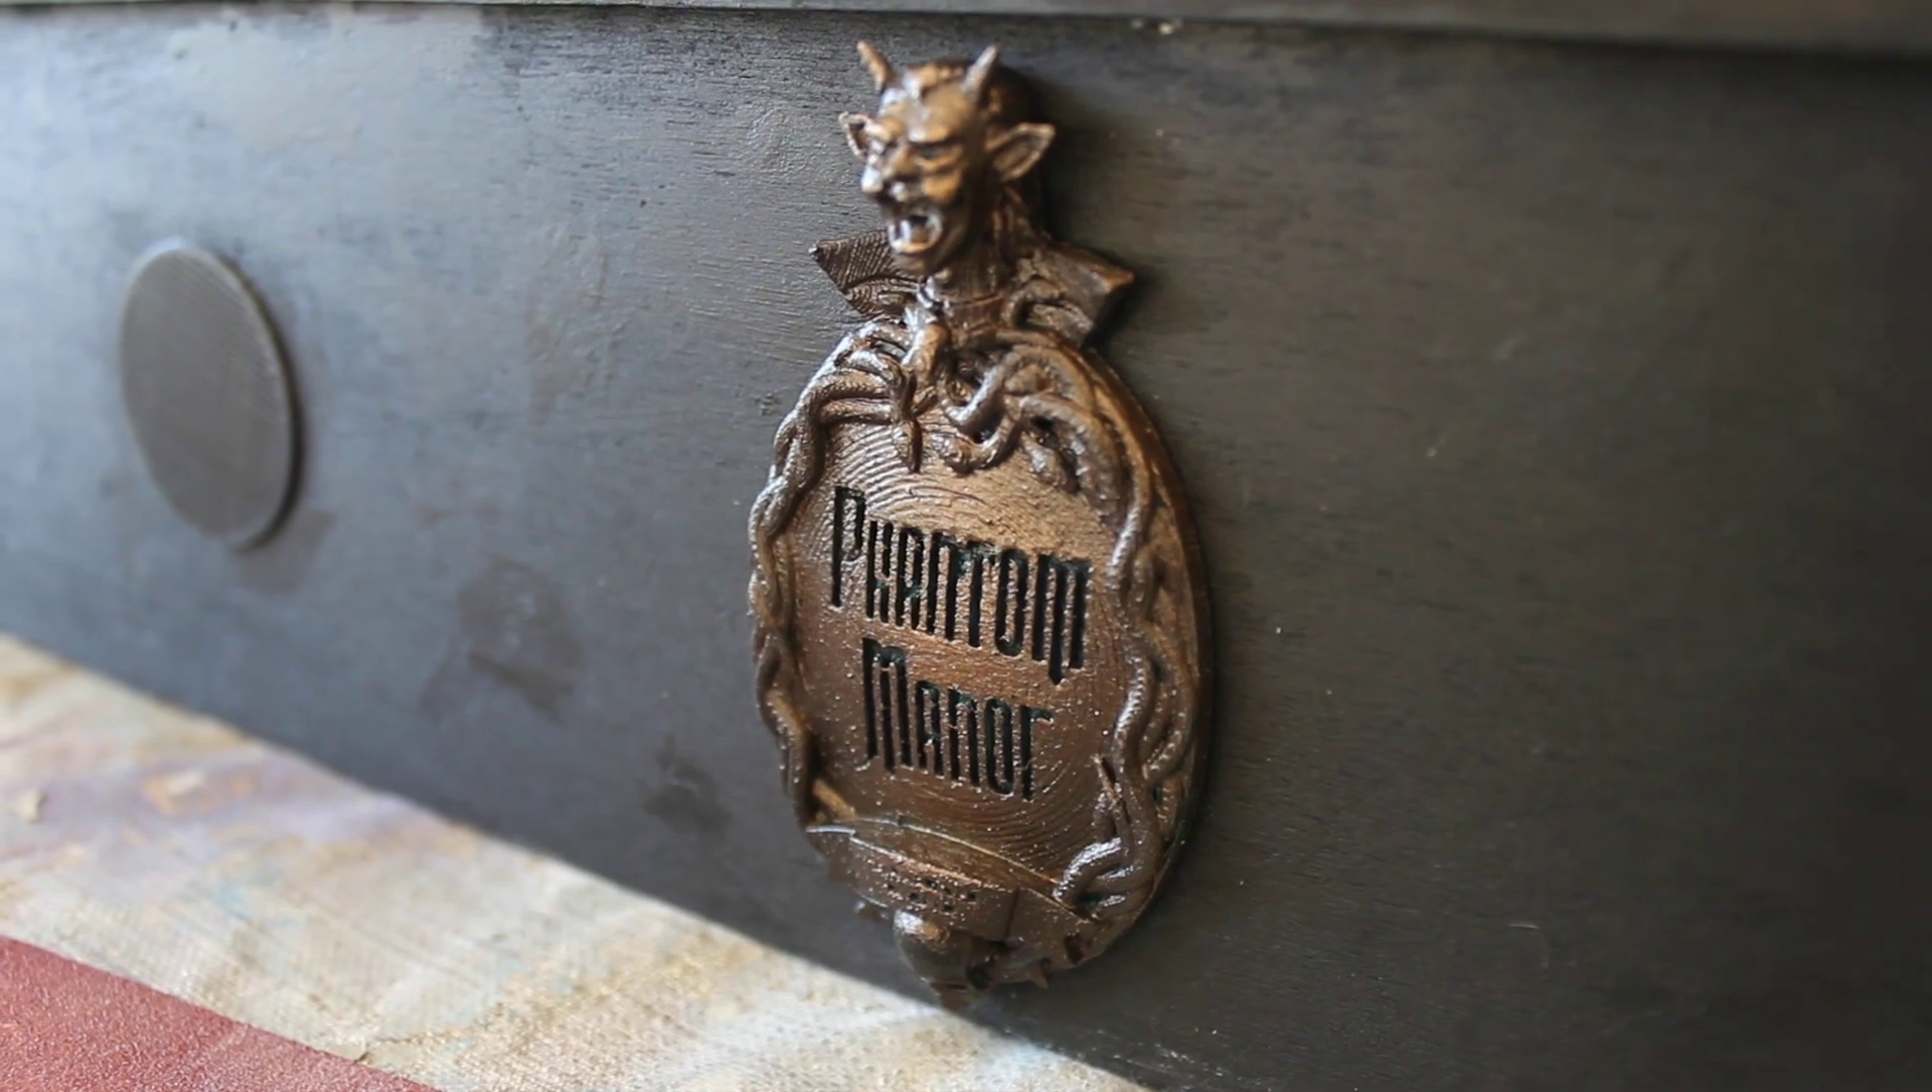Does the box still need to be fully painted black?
No.